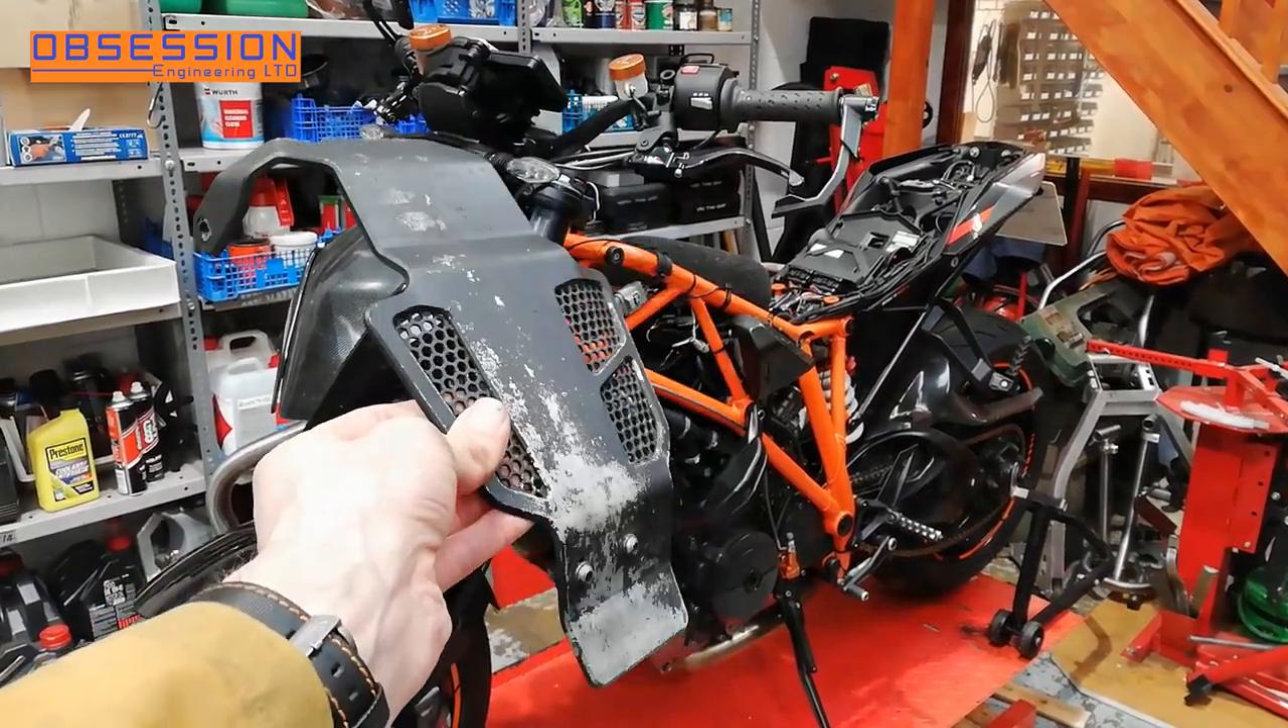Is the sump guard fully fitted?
No.